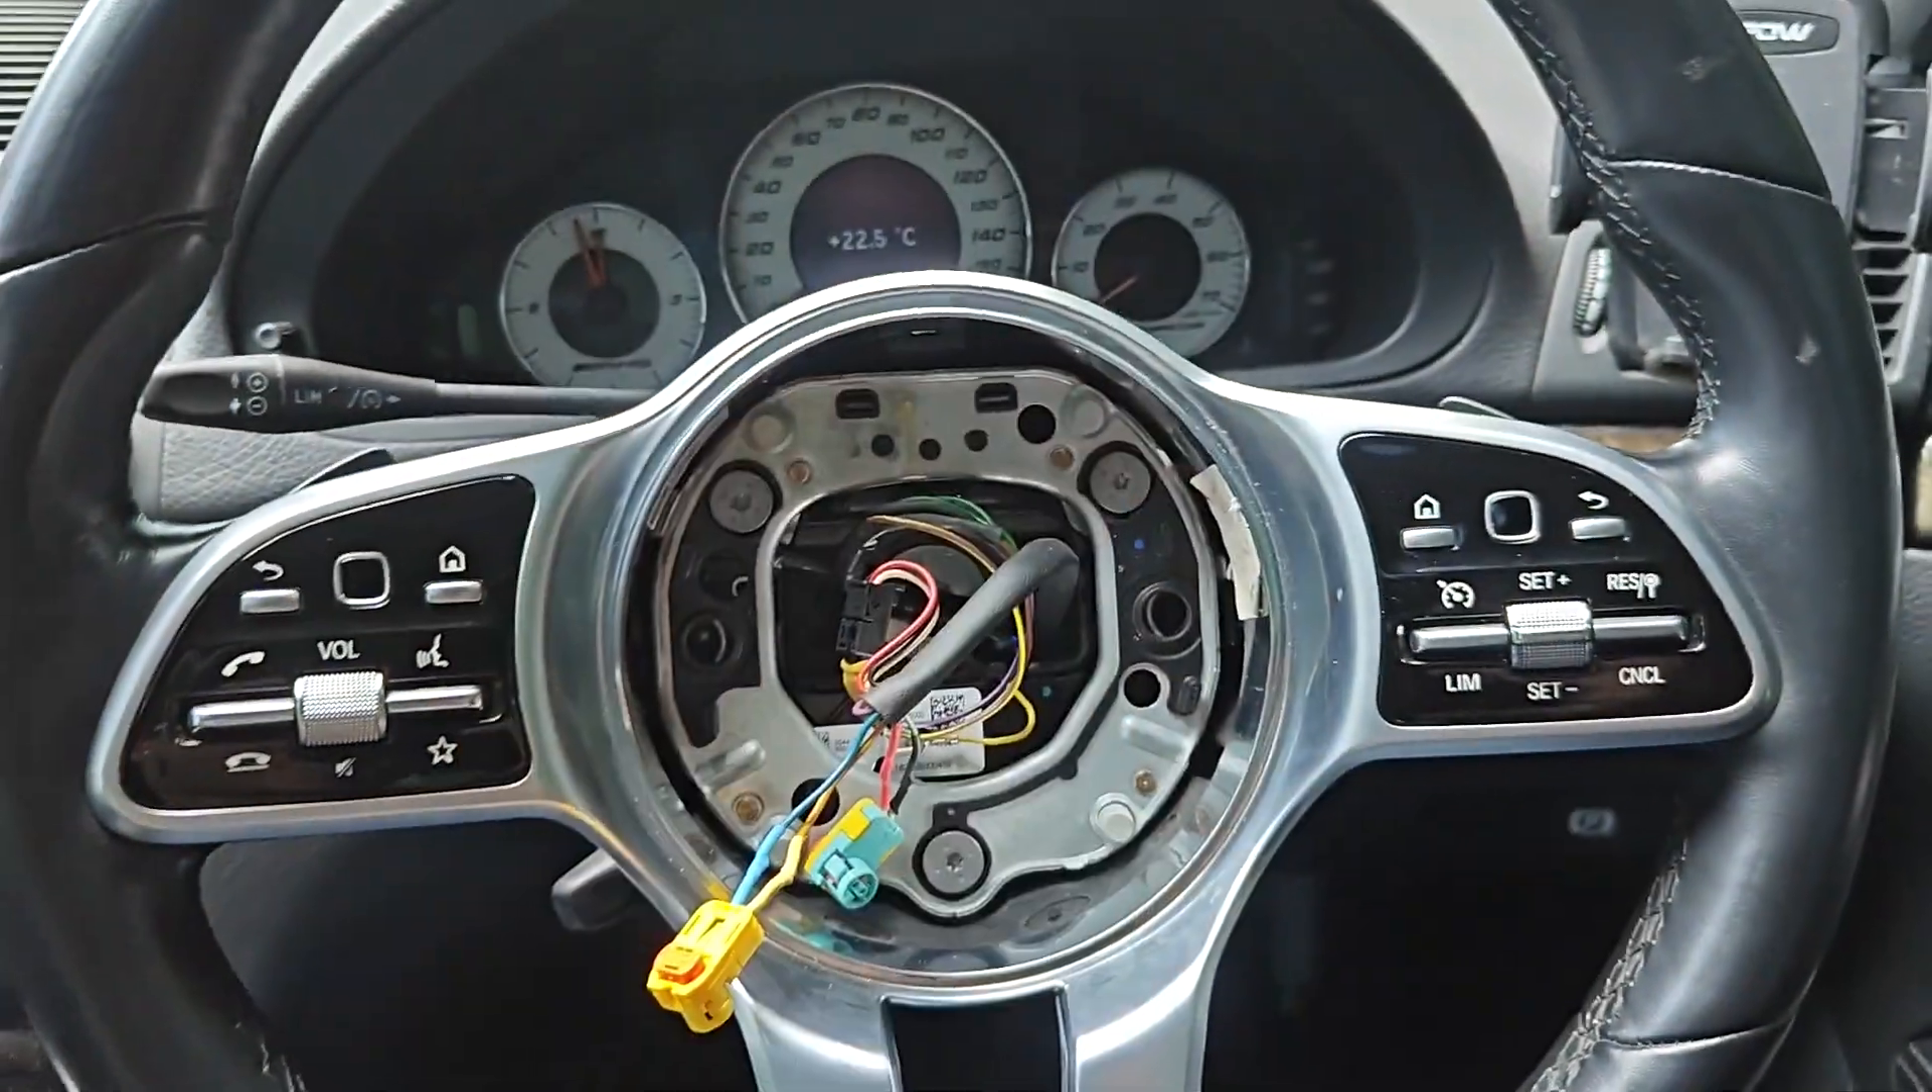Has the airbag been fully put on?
No.